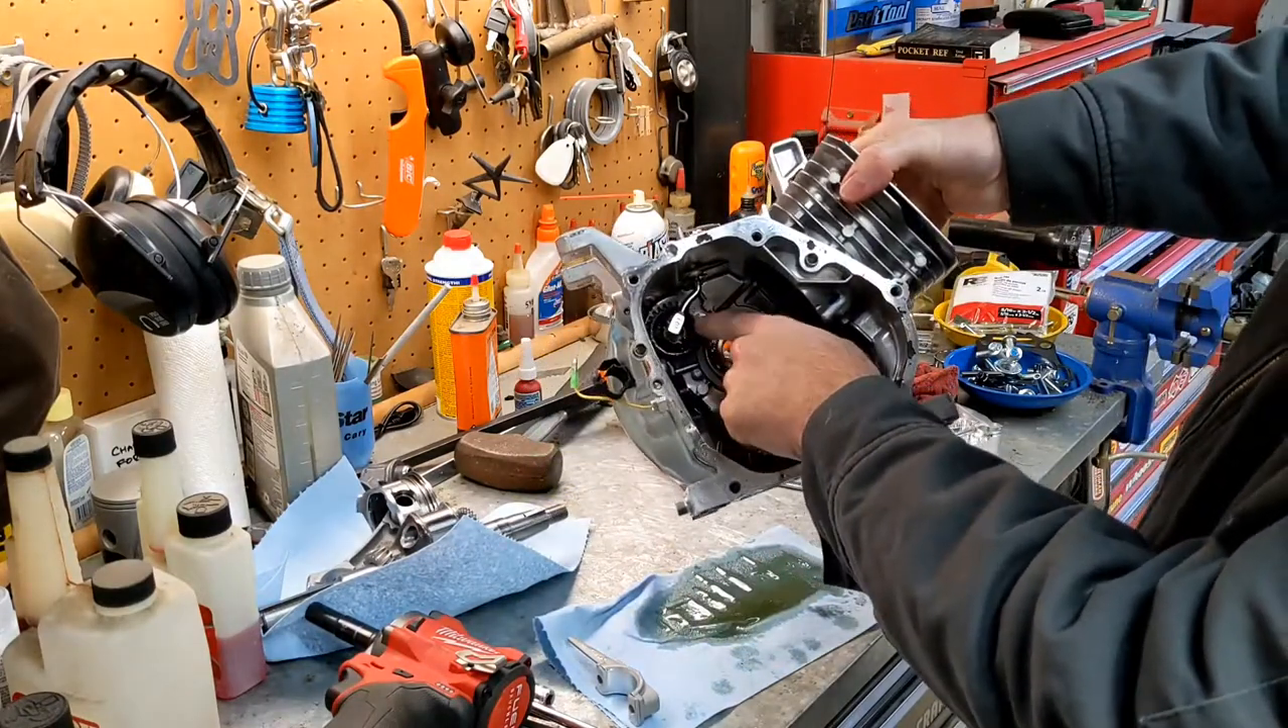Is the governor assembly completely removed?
No.